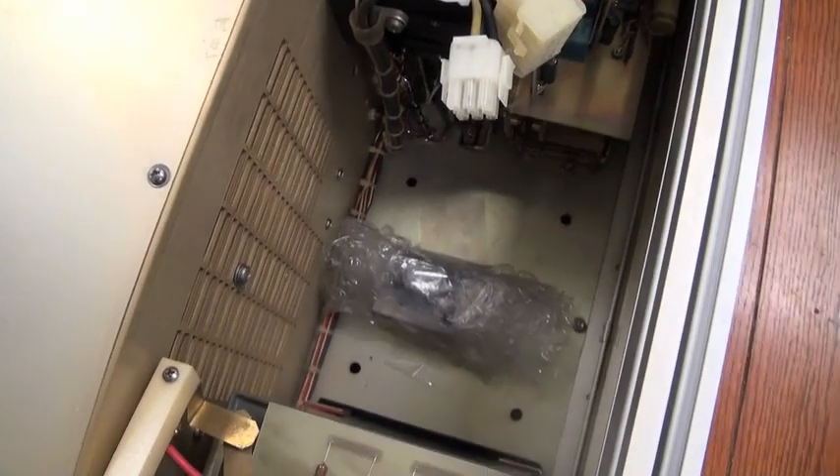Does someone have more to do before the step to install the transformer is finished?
Yes.